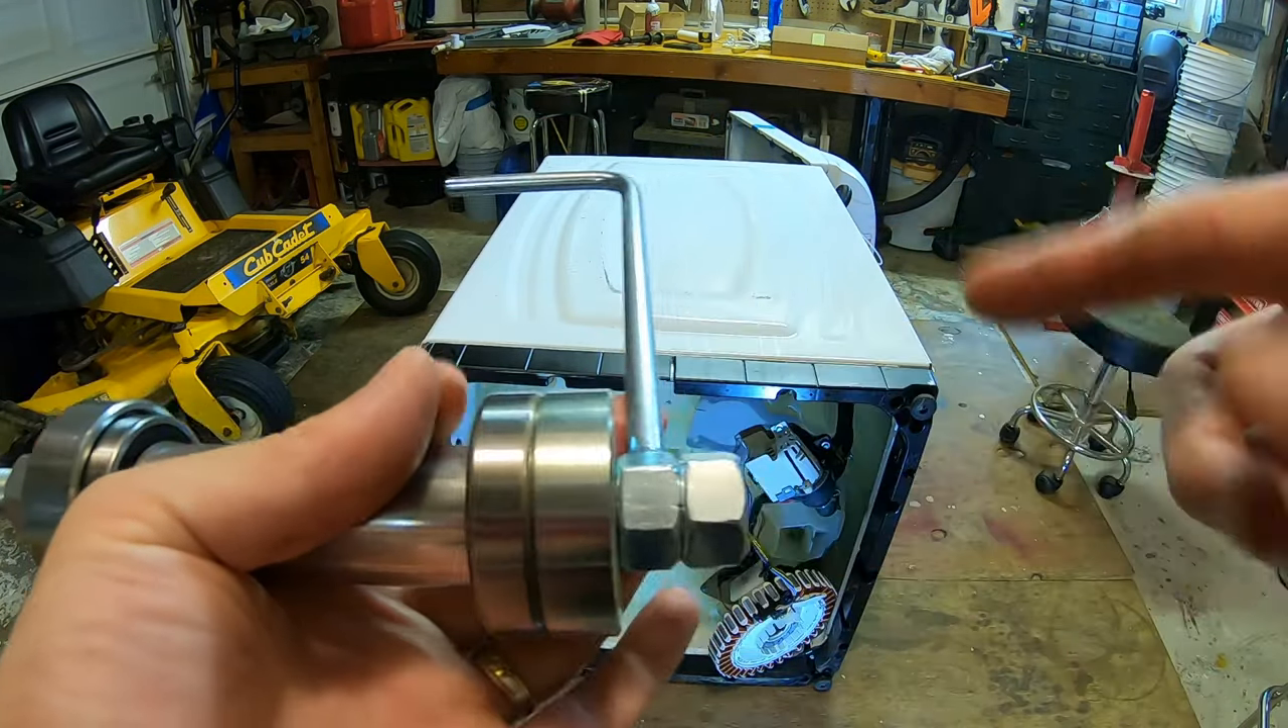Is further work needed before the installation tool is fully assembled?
No.